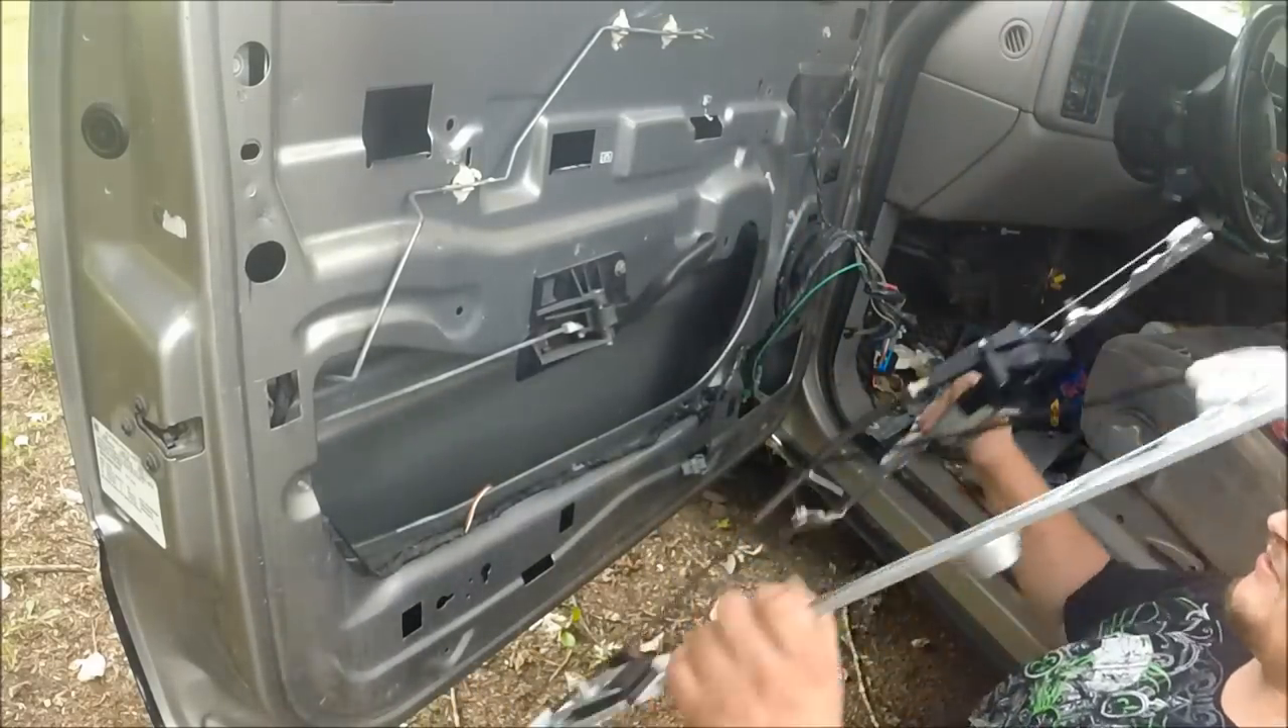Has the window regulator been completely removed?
Yes.